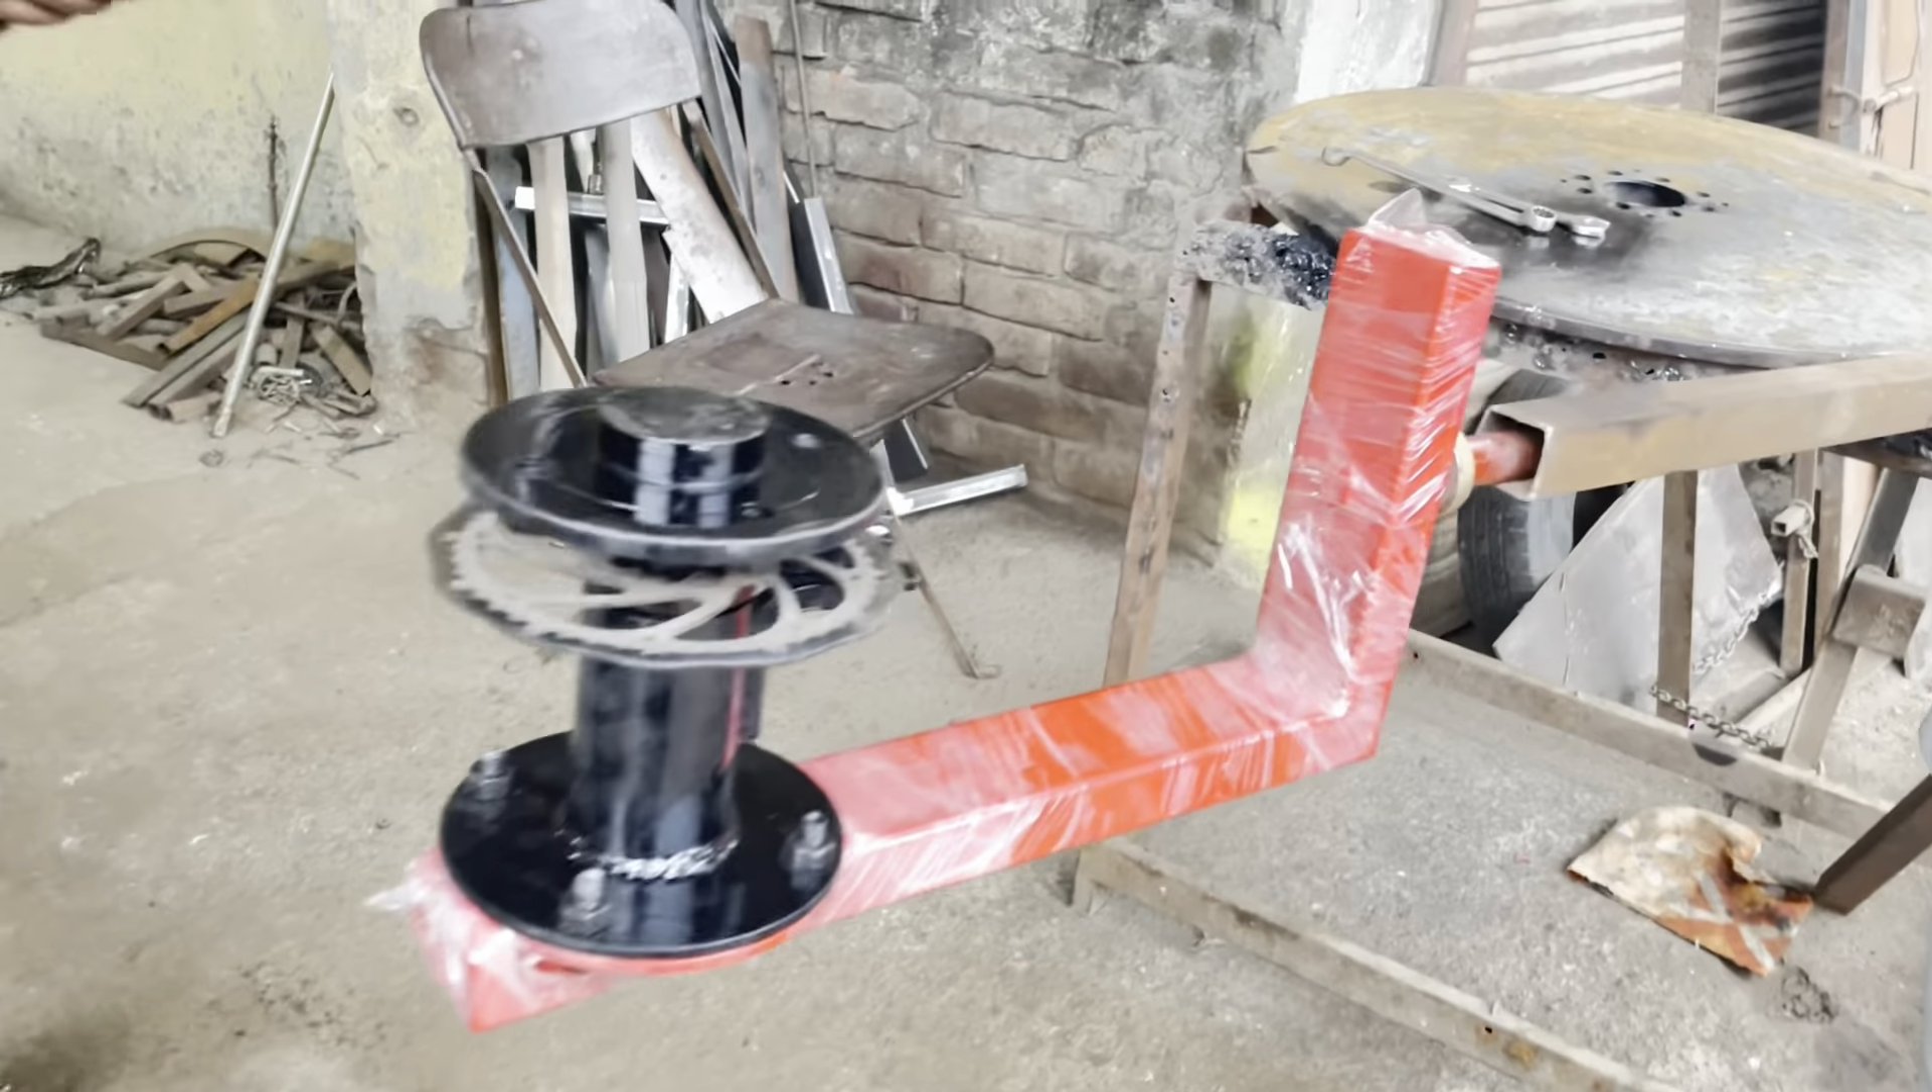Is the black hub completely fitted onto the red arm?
Yes.